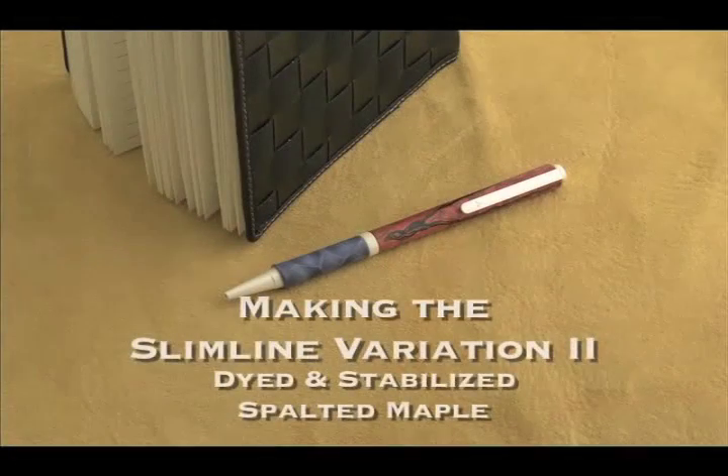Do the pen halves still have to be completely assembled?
No.